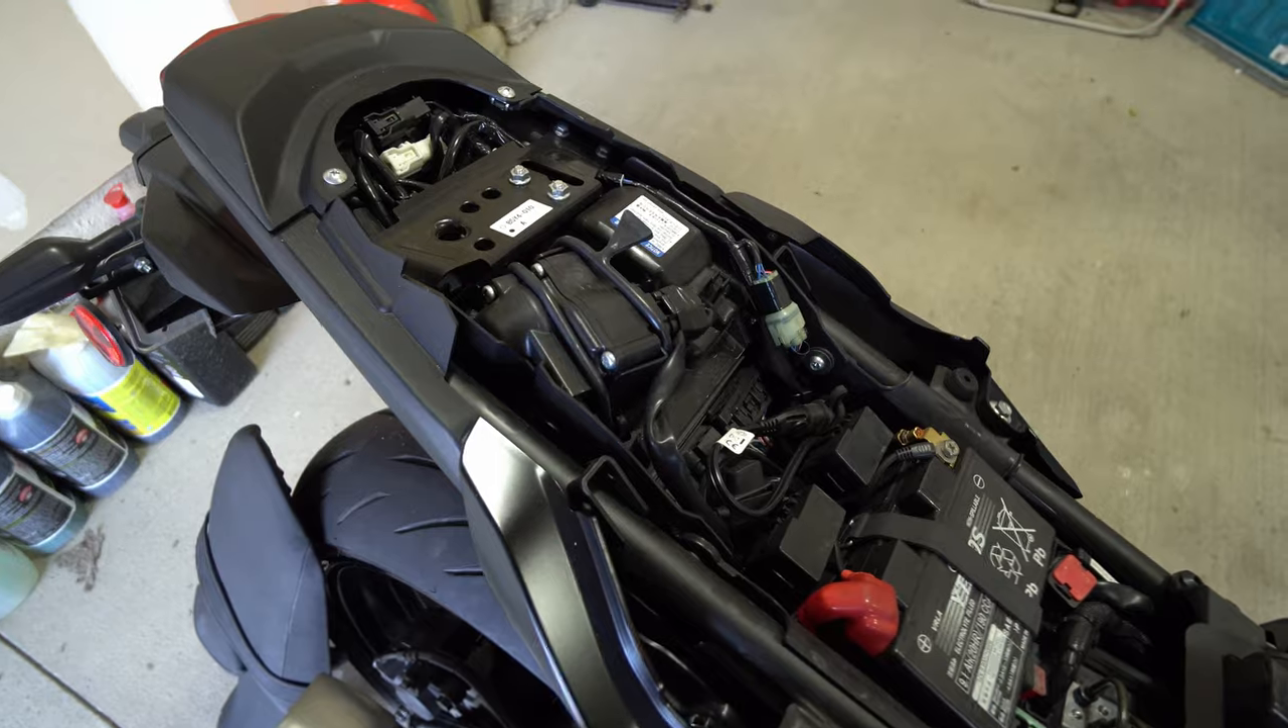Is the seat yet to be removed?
No.